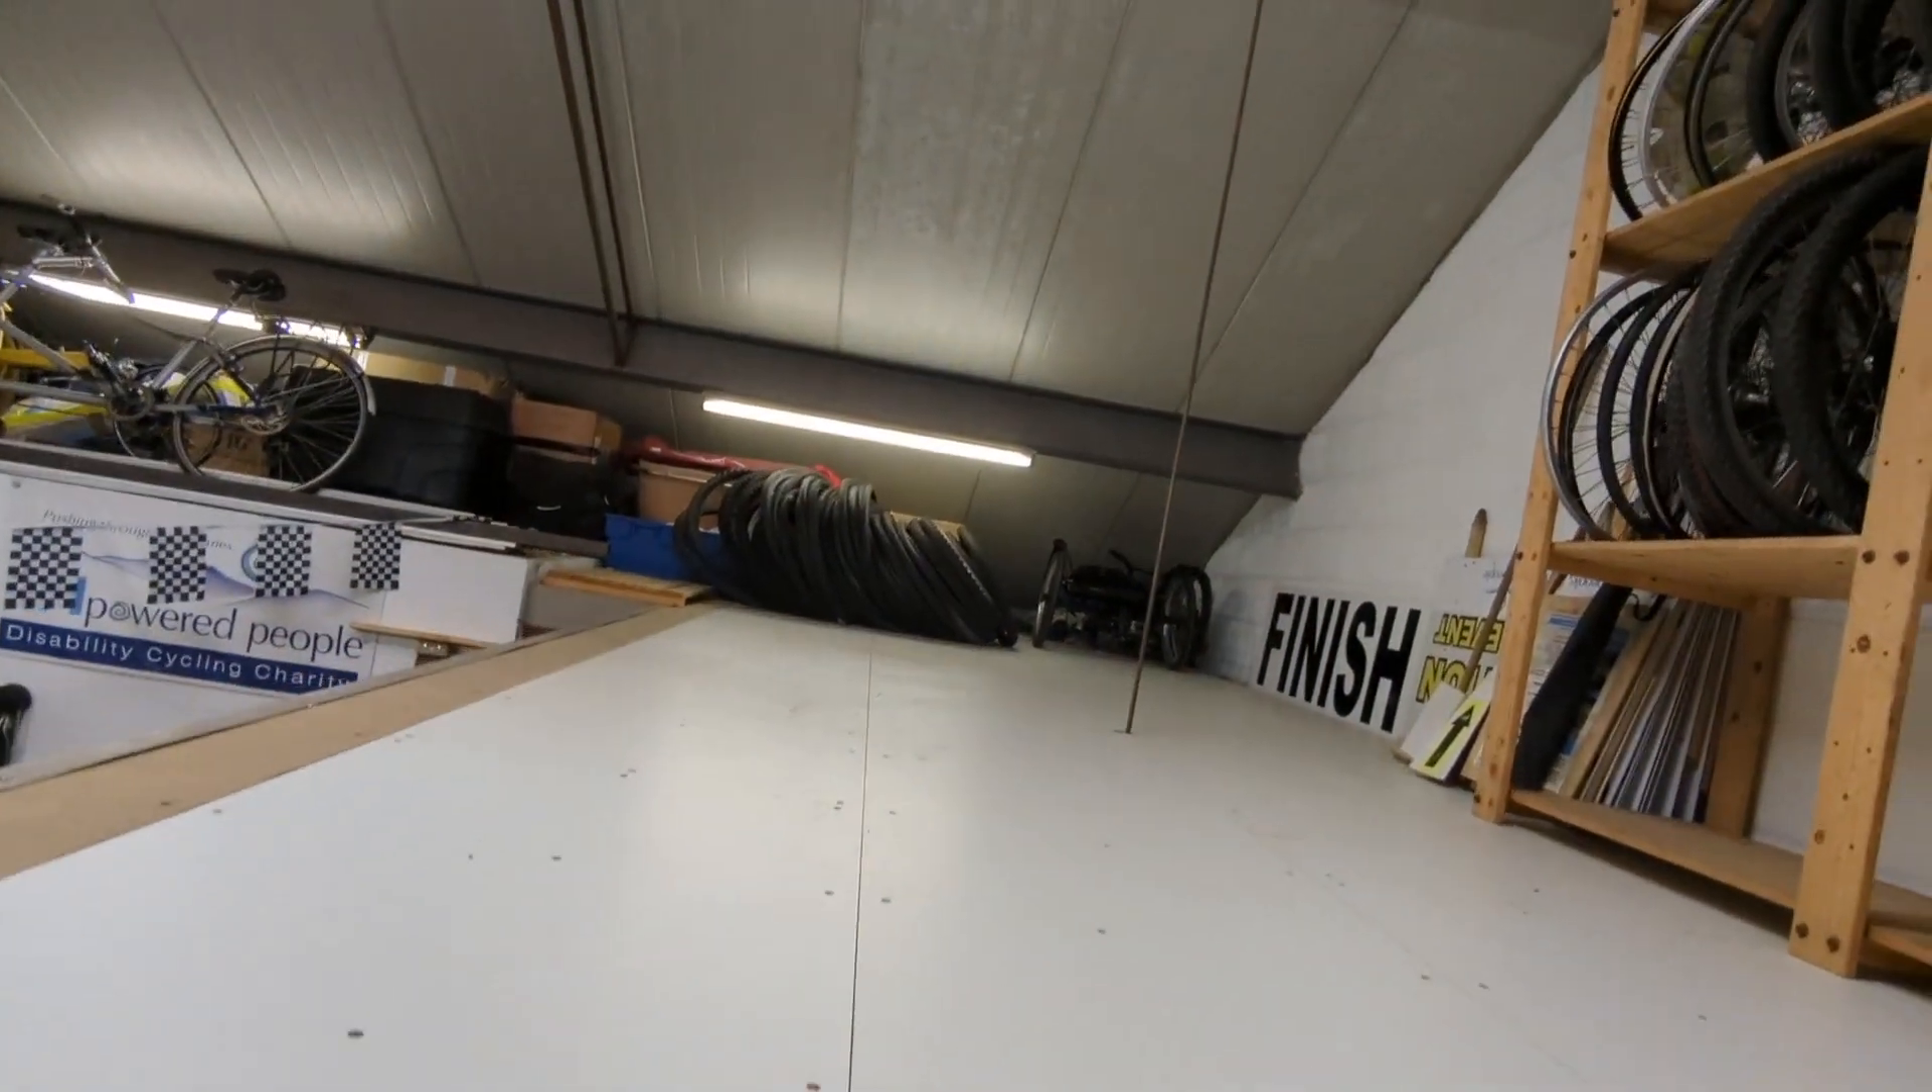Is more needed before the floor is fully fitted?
No.